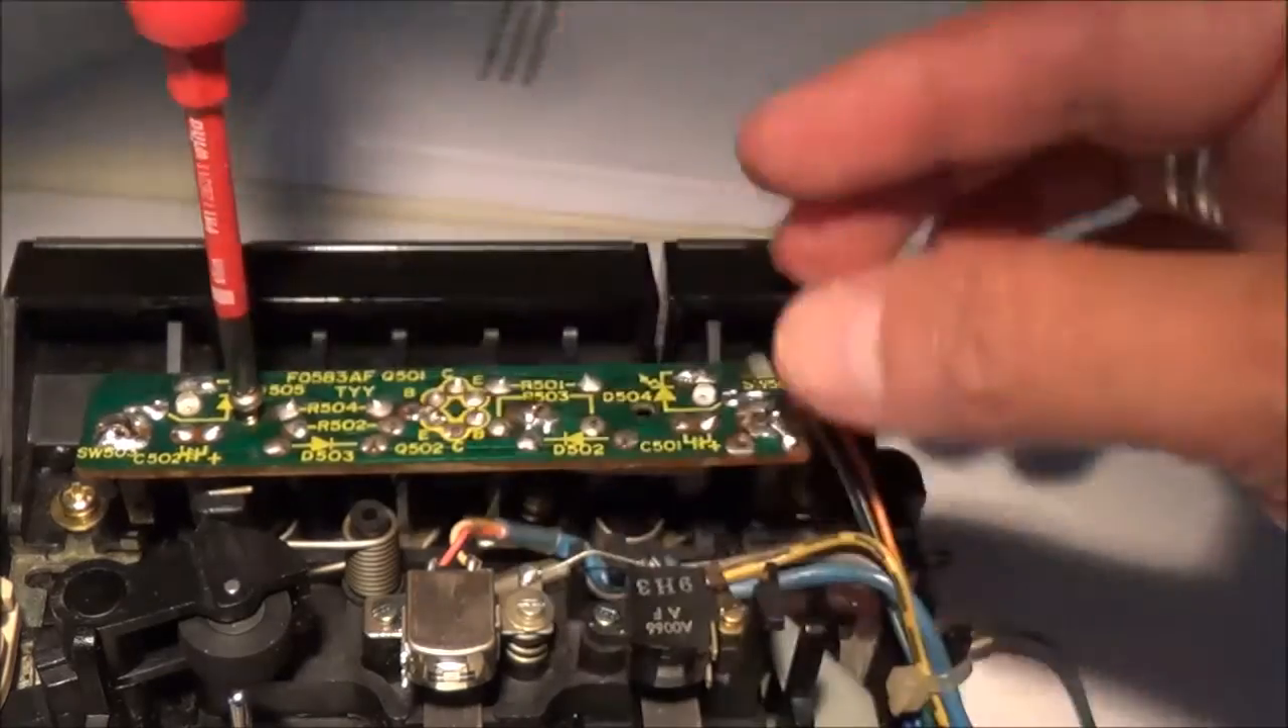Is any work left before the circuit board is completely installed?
Yes.